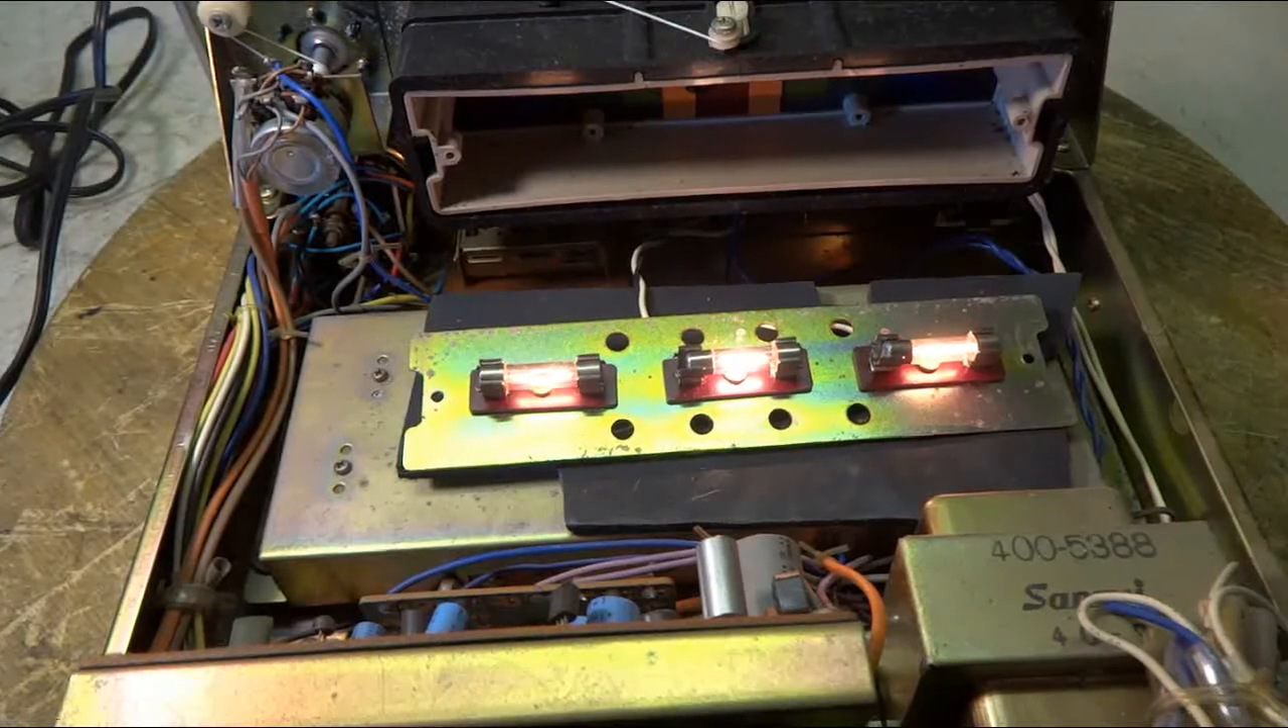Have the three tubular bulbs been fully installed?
Yes.